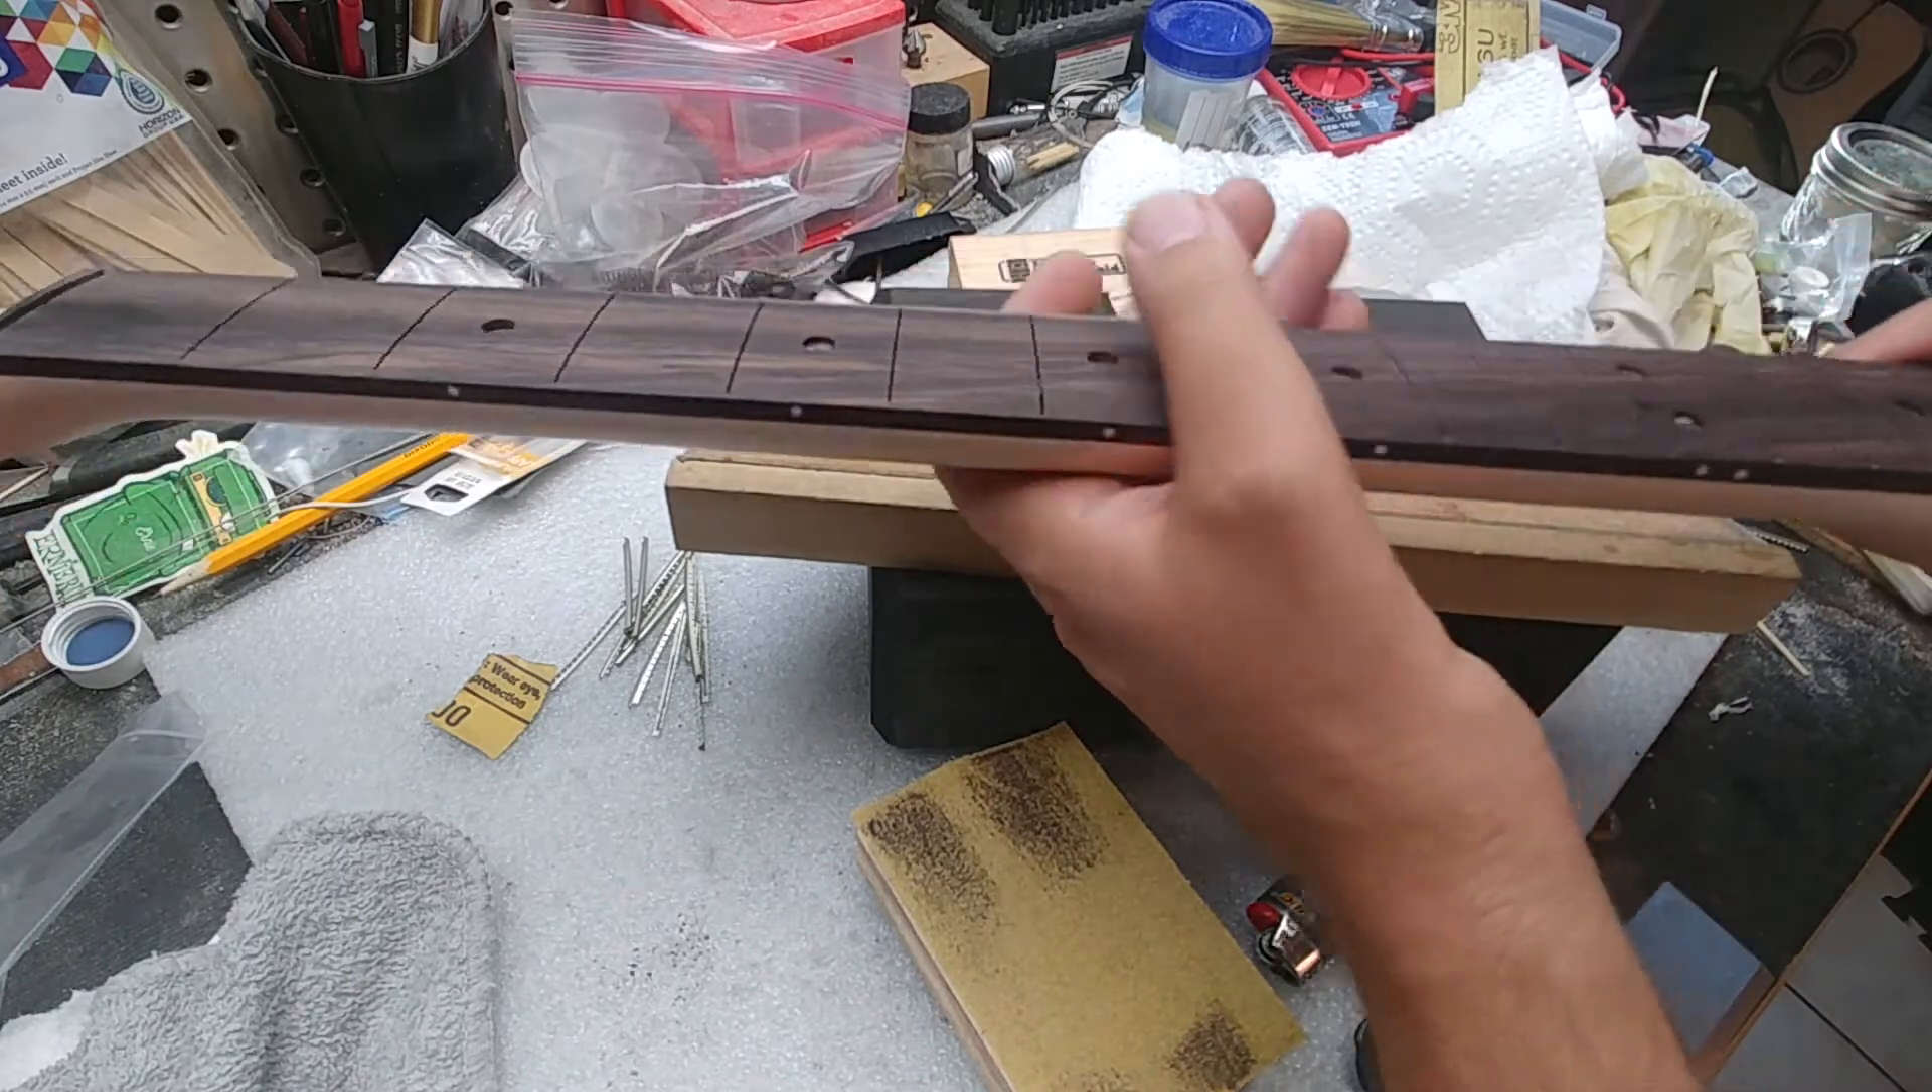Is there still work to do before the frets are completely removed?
No.